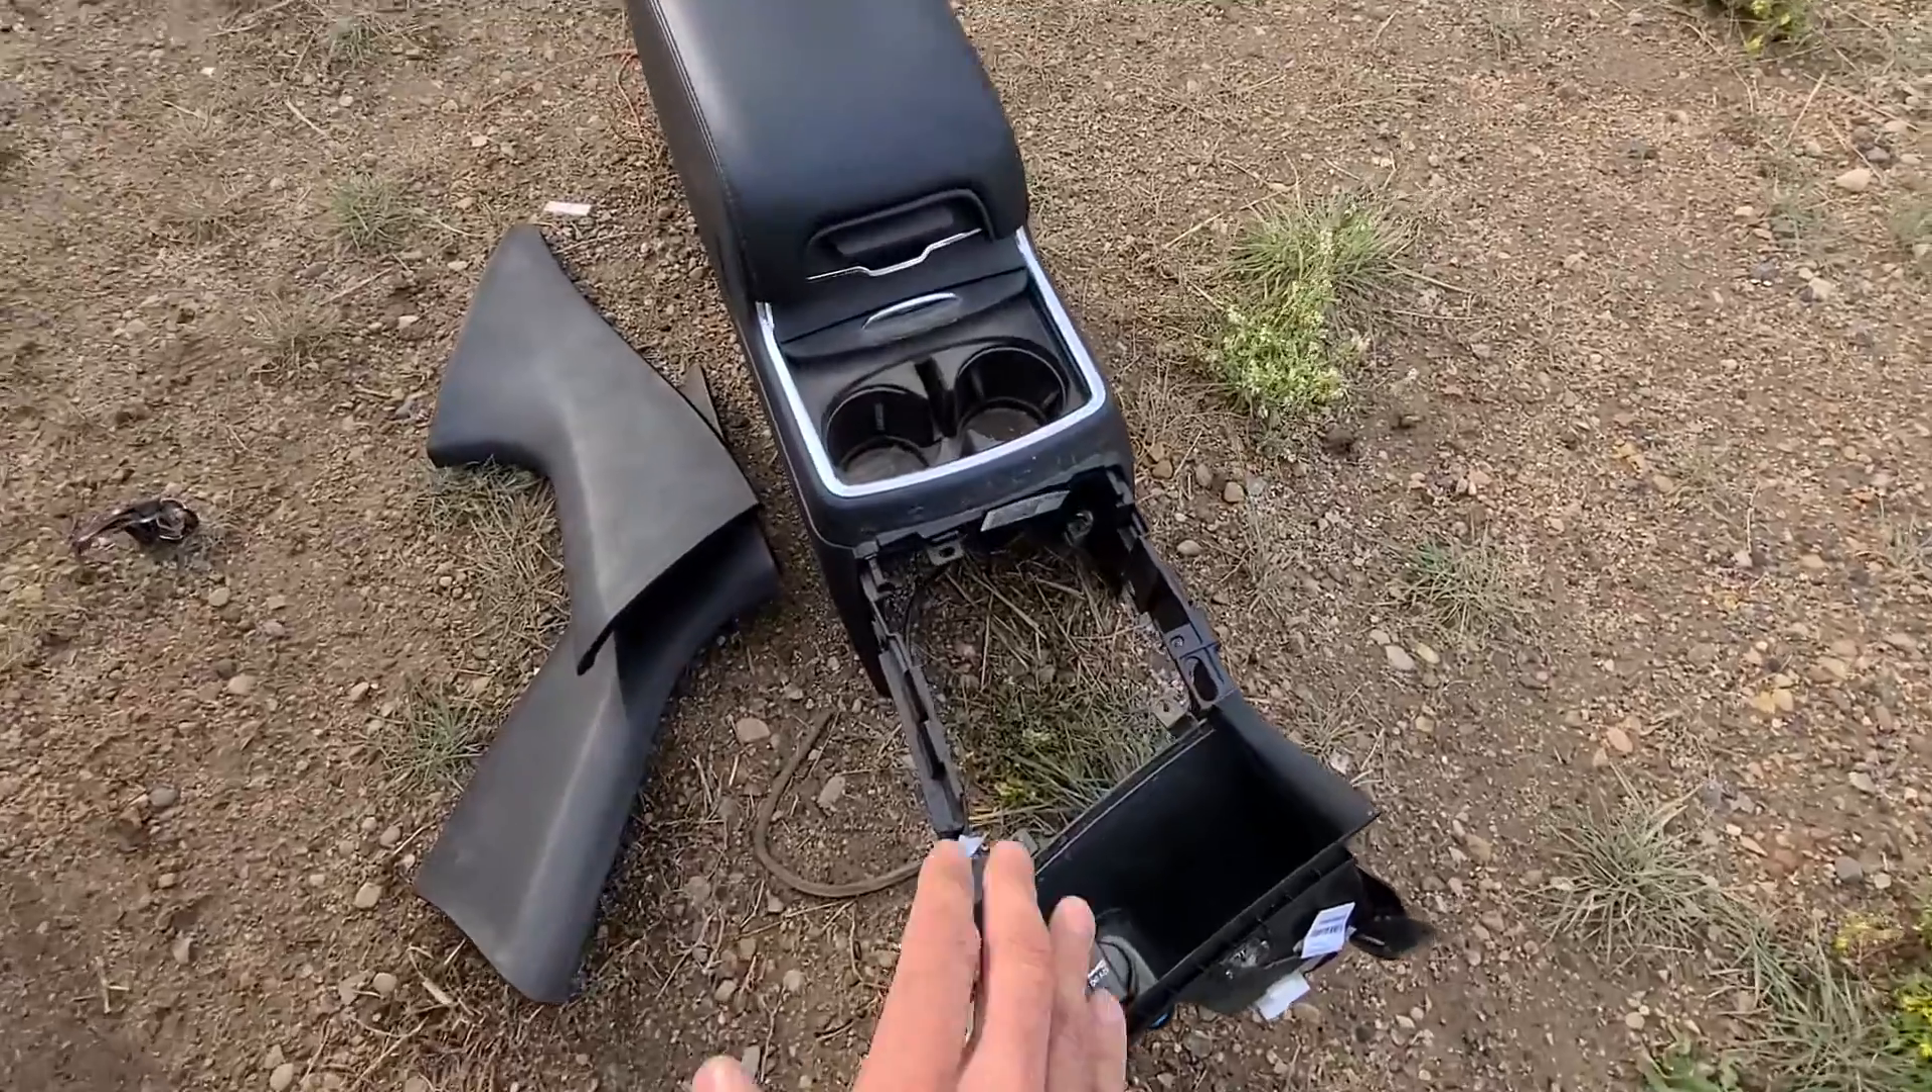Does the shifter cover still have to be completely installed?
Yes.